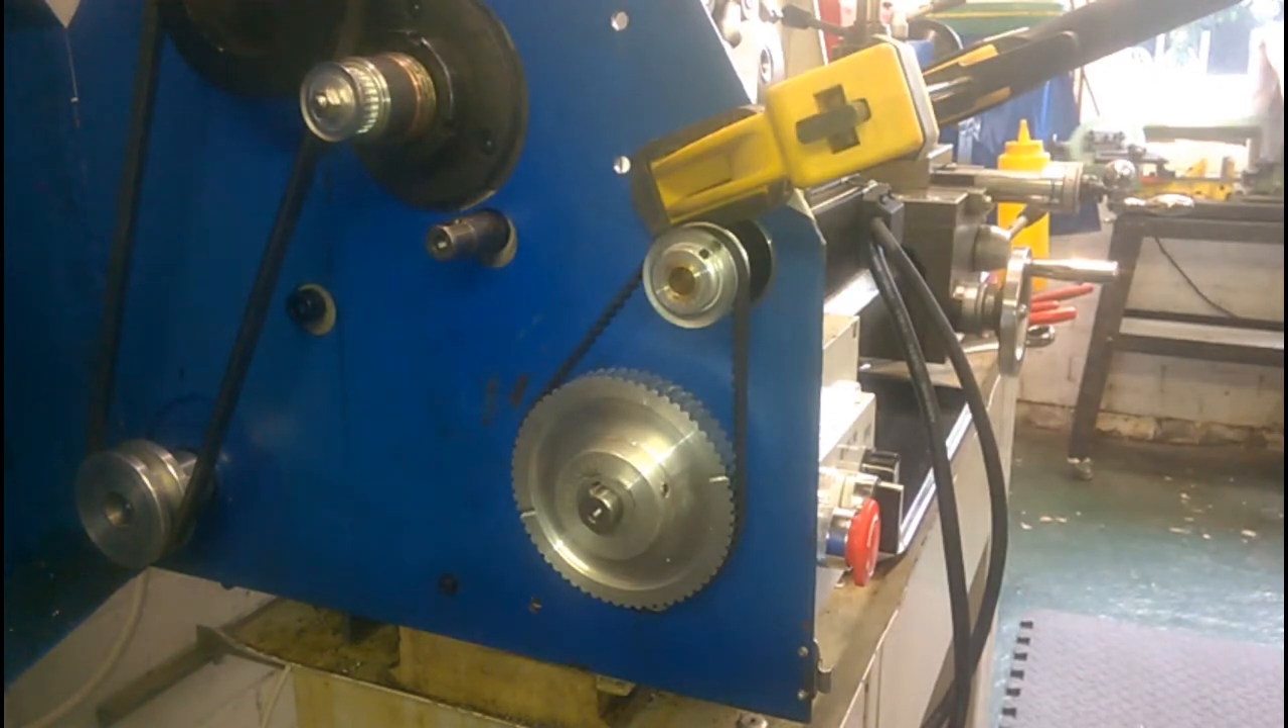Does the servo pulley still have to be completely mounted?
No.